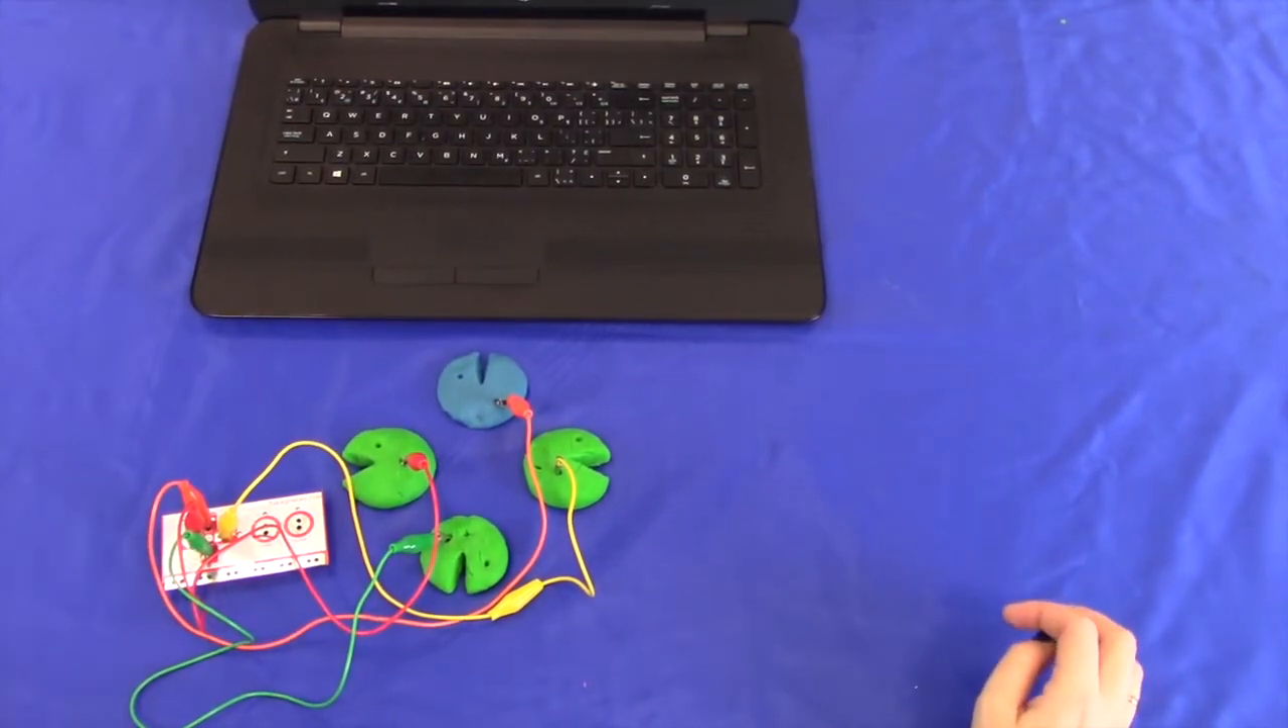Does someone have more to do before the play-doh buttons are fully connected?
No.